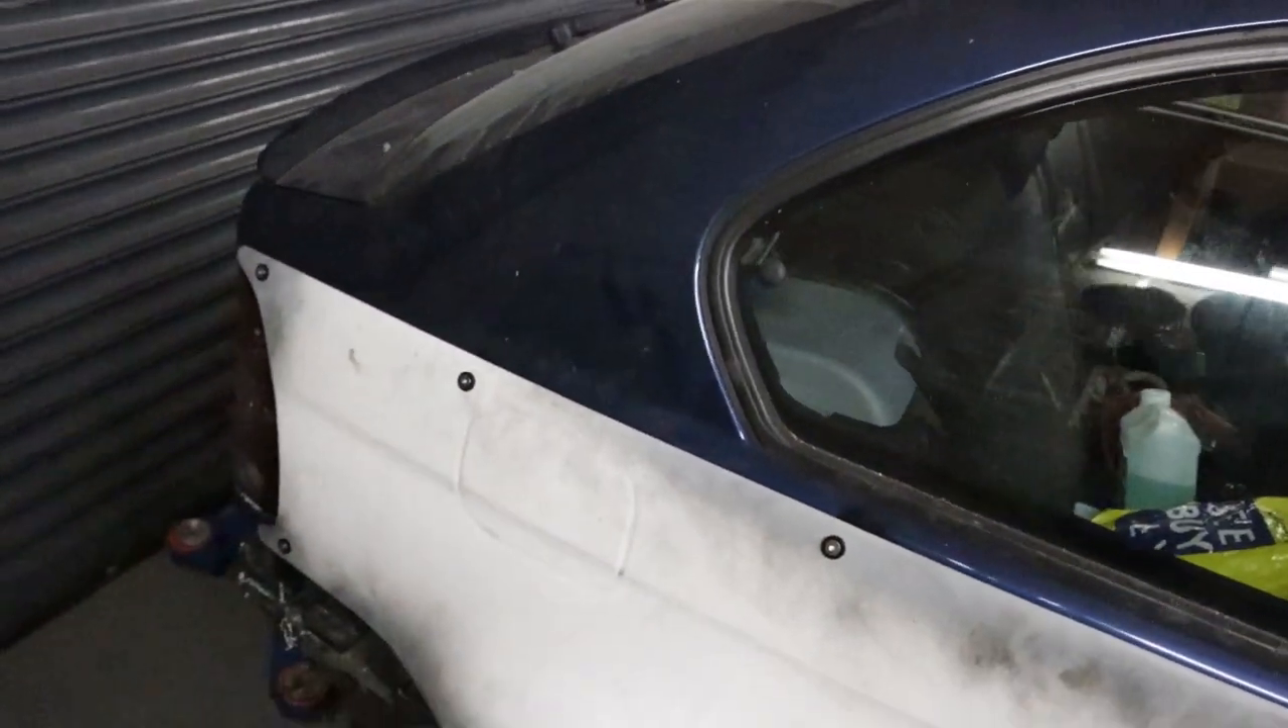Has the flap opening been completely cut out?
No.